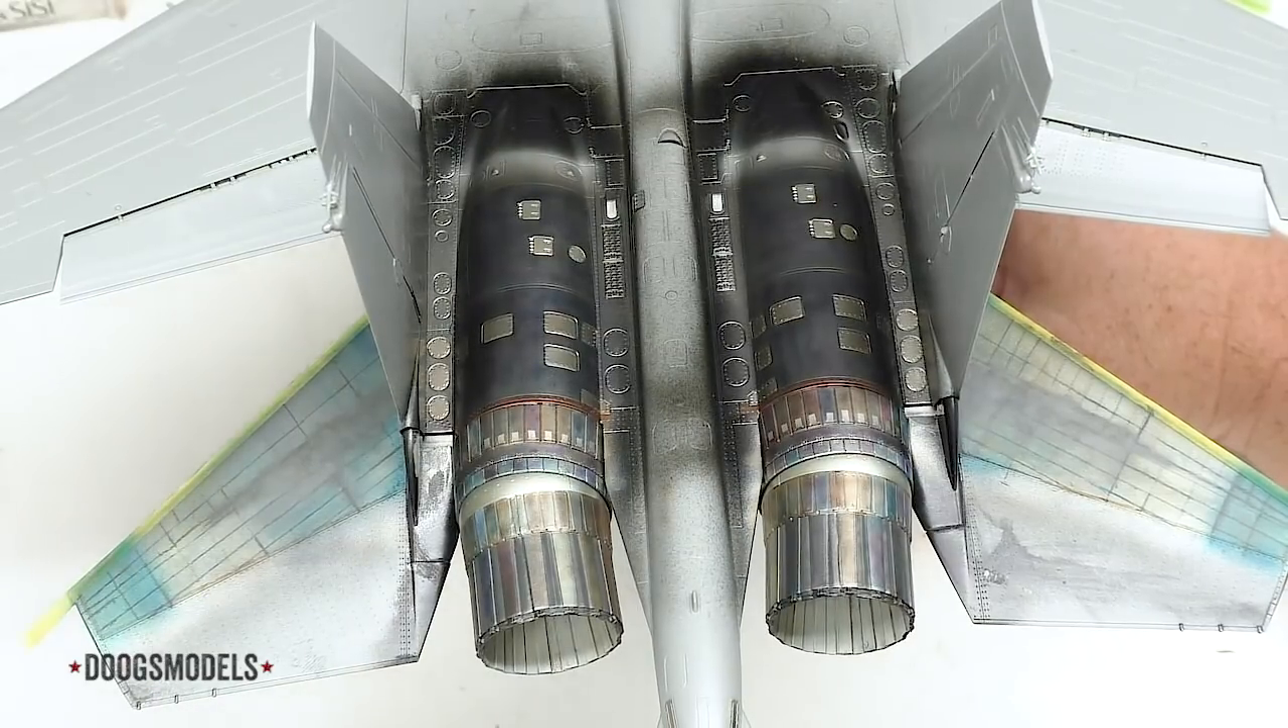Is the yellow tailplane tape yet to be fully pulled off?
Yes.